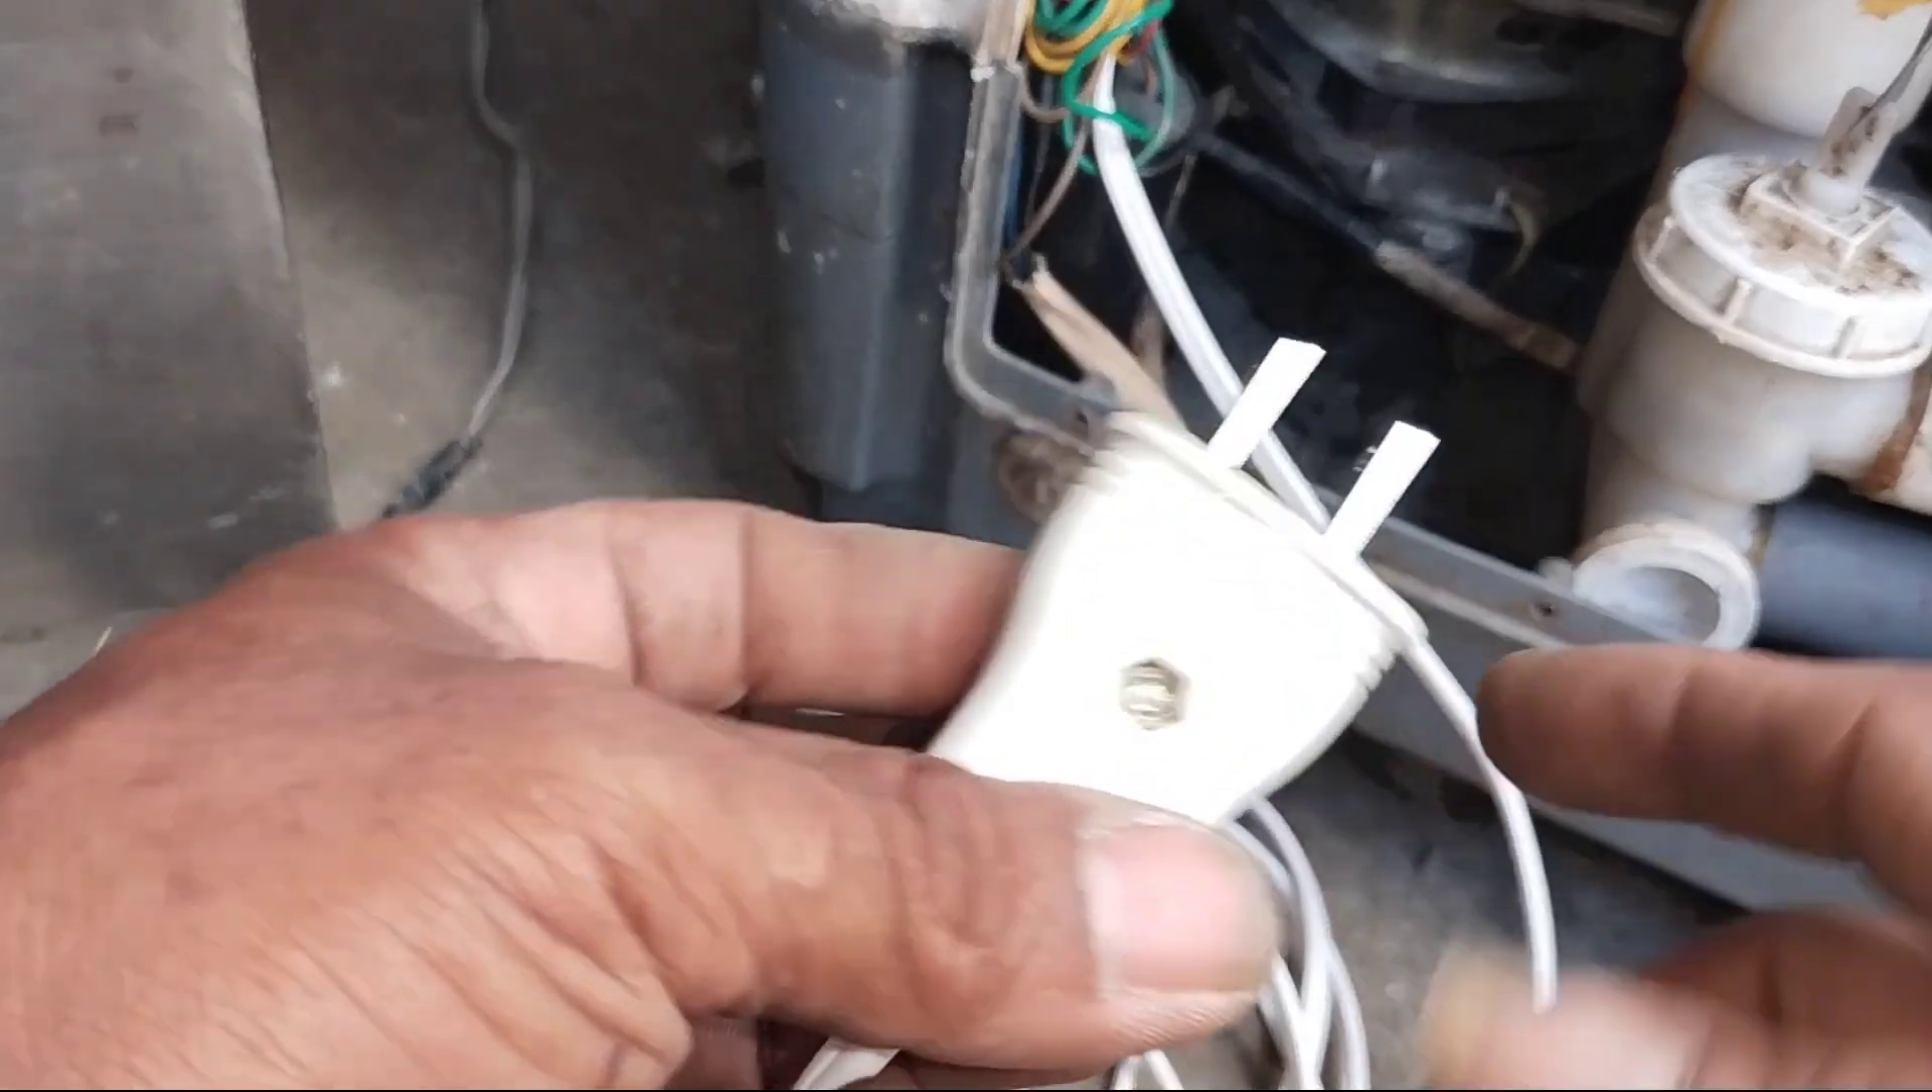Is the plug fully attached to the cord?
Yes.